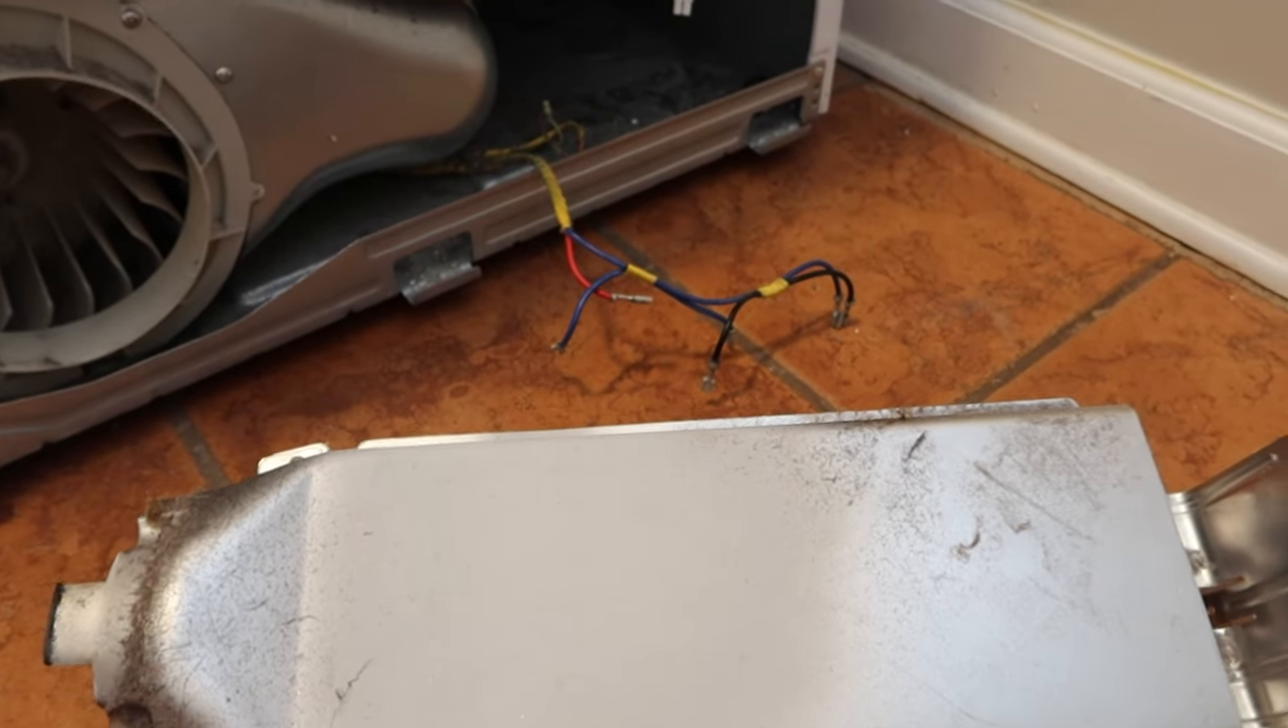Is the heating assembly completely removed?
Yes.